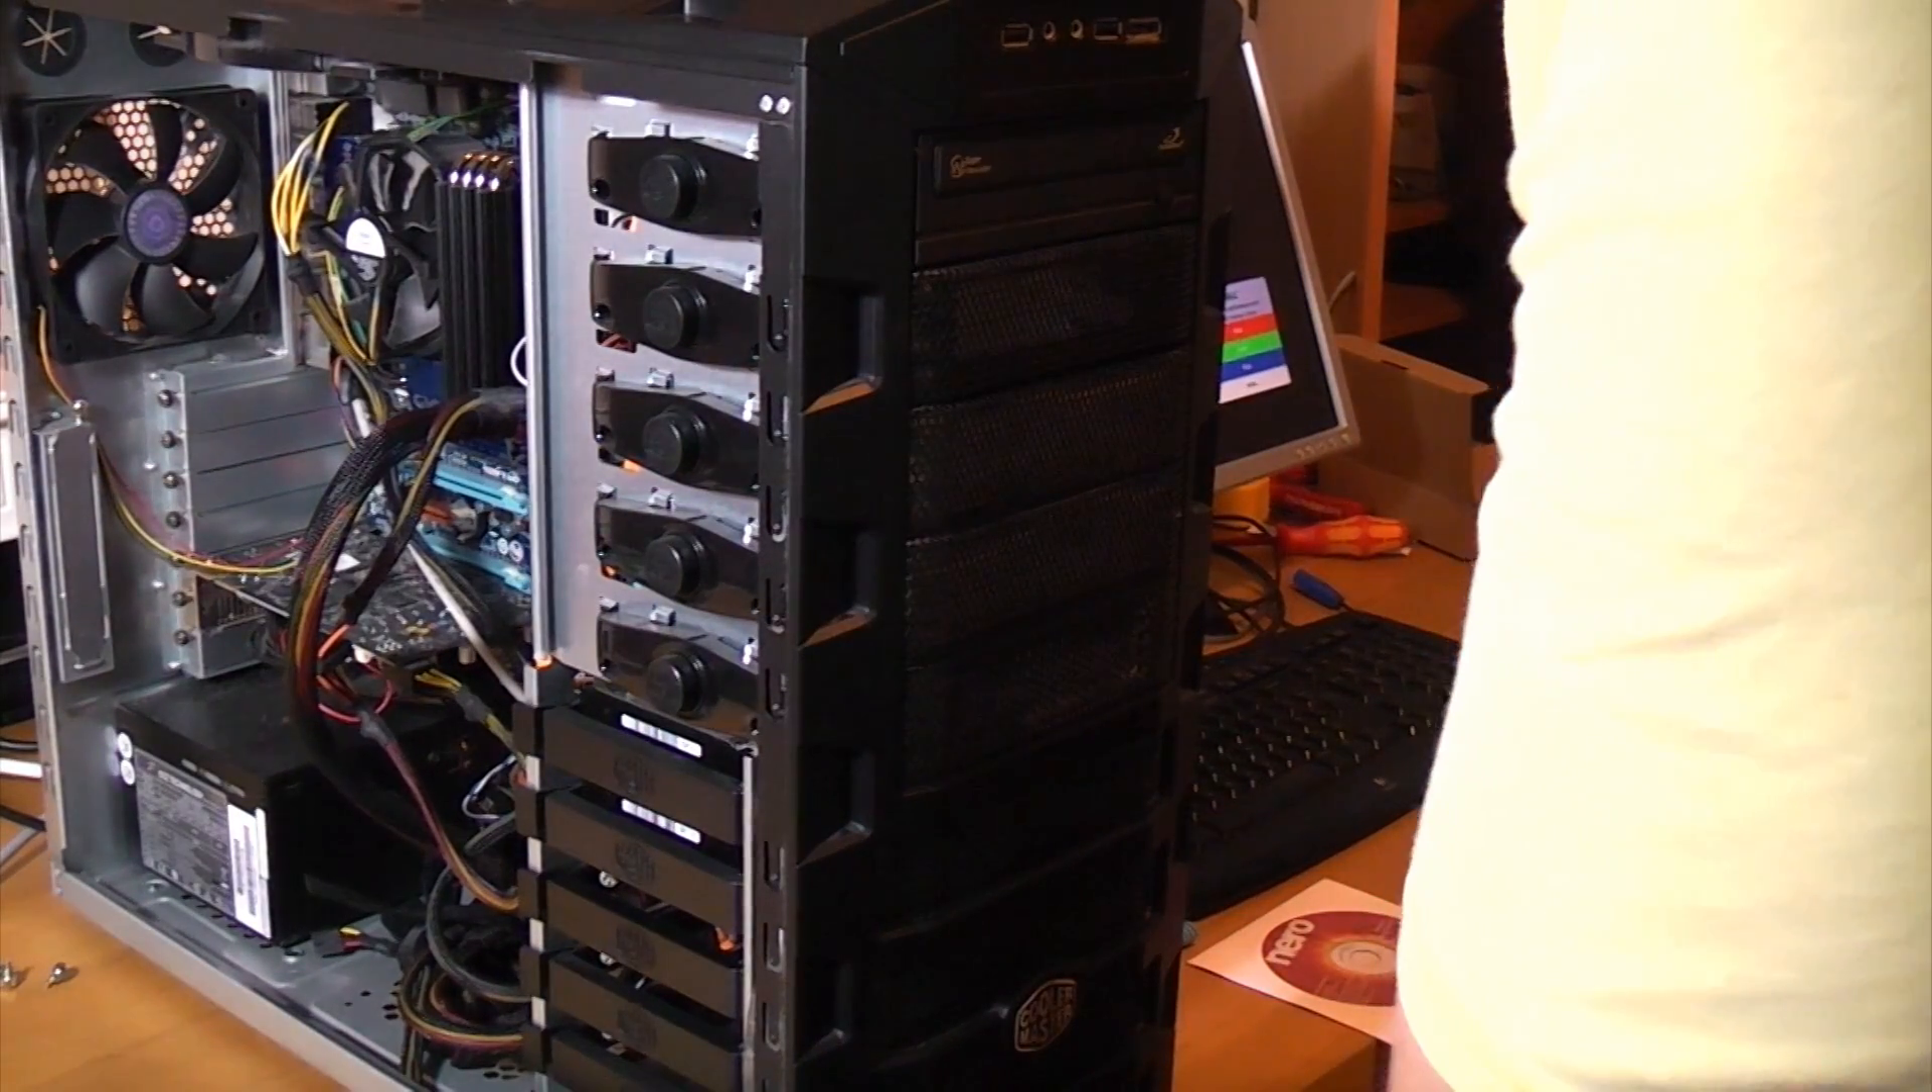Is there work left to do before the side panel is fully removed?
No.